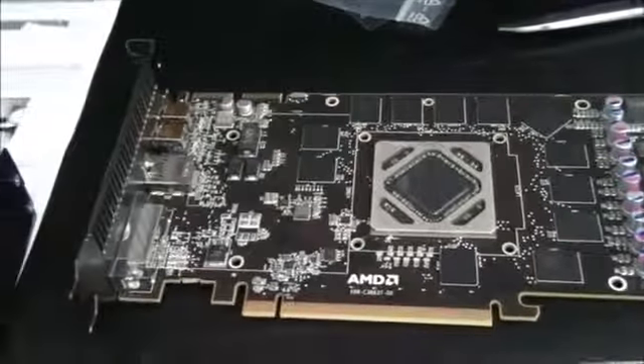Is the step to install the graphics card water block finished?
No.